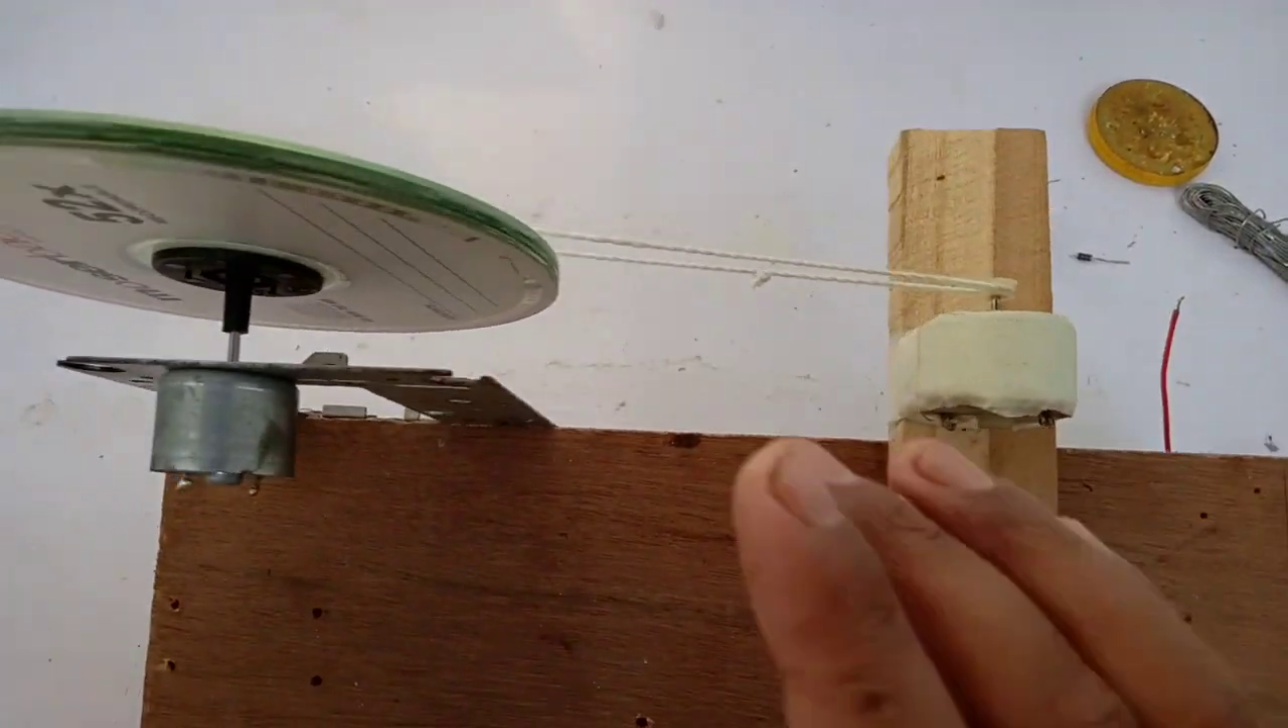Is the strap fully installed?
Yes.